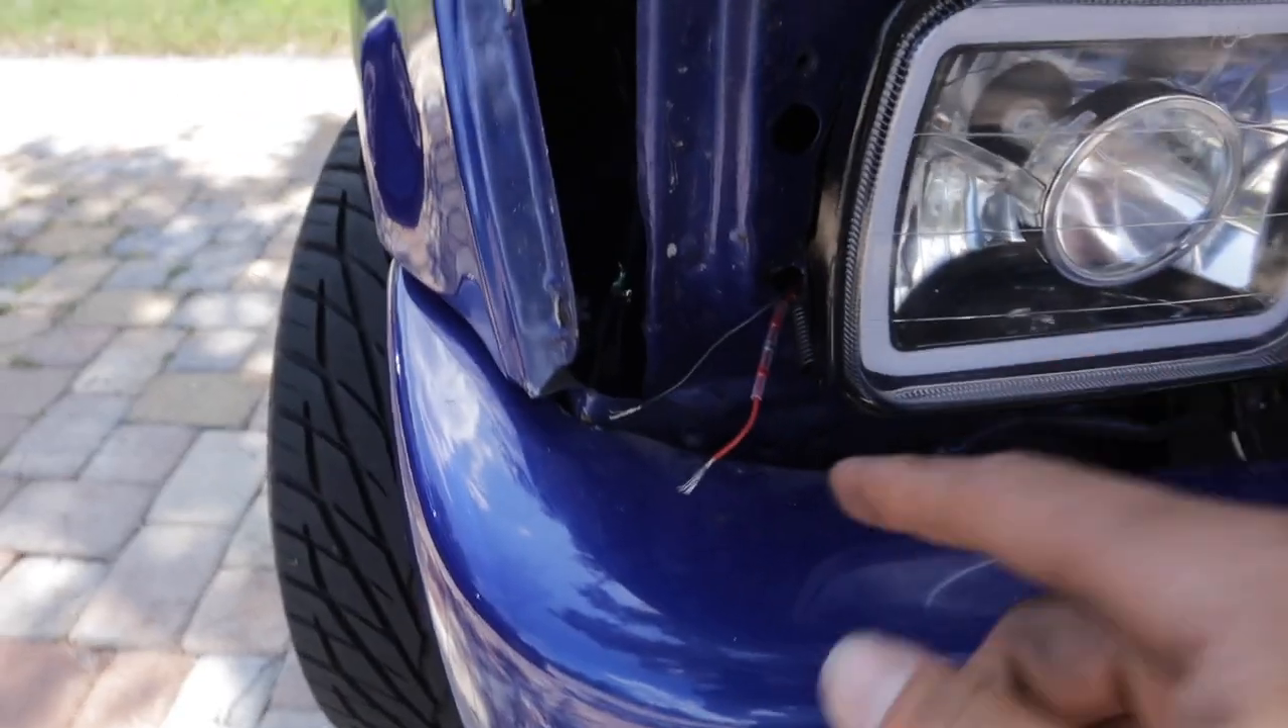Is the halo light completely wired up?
No.